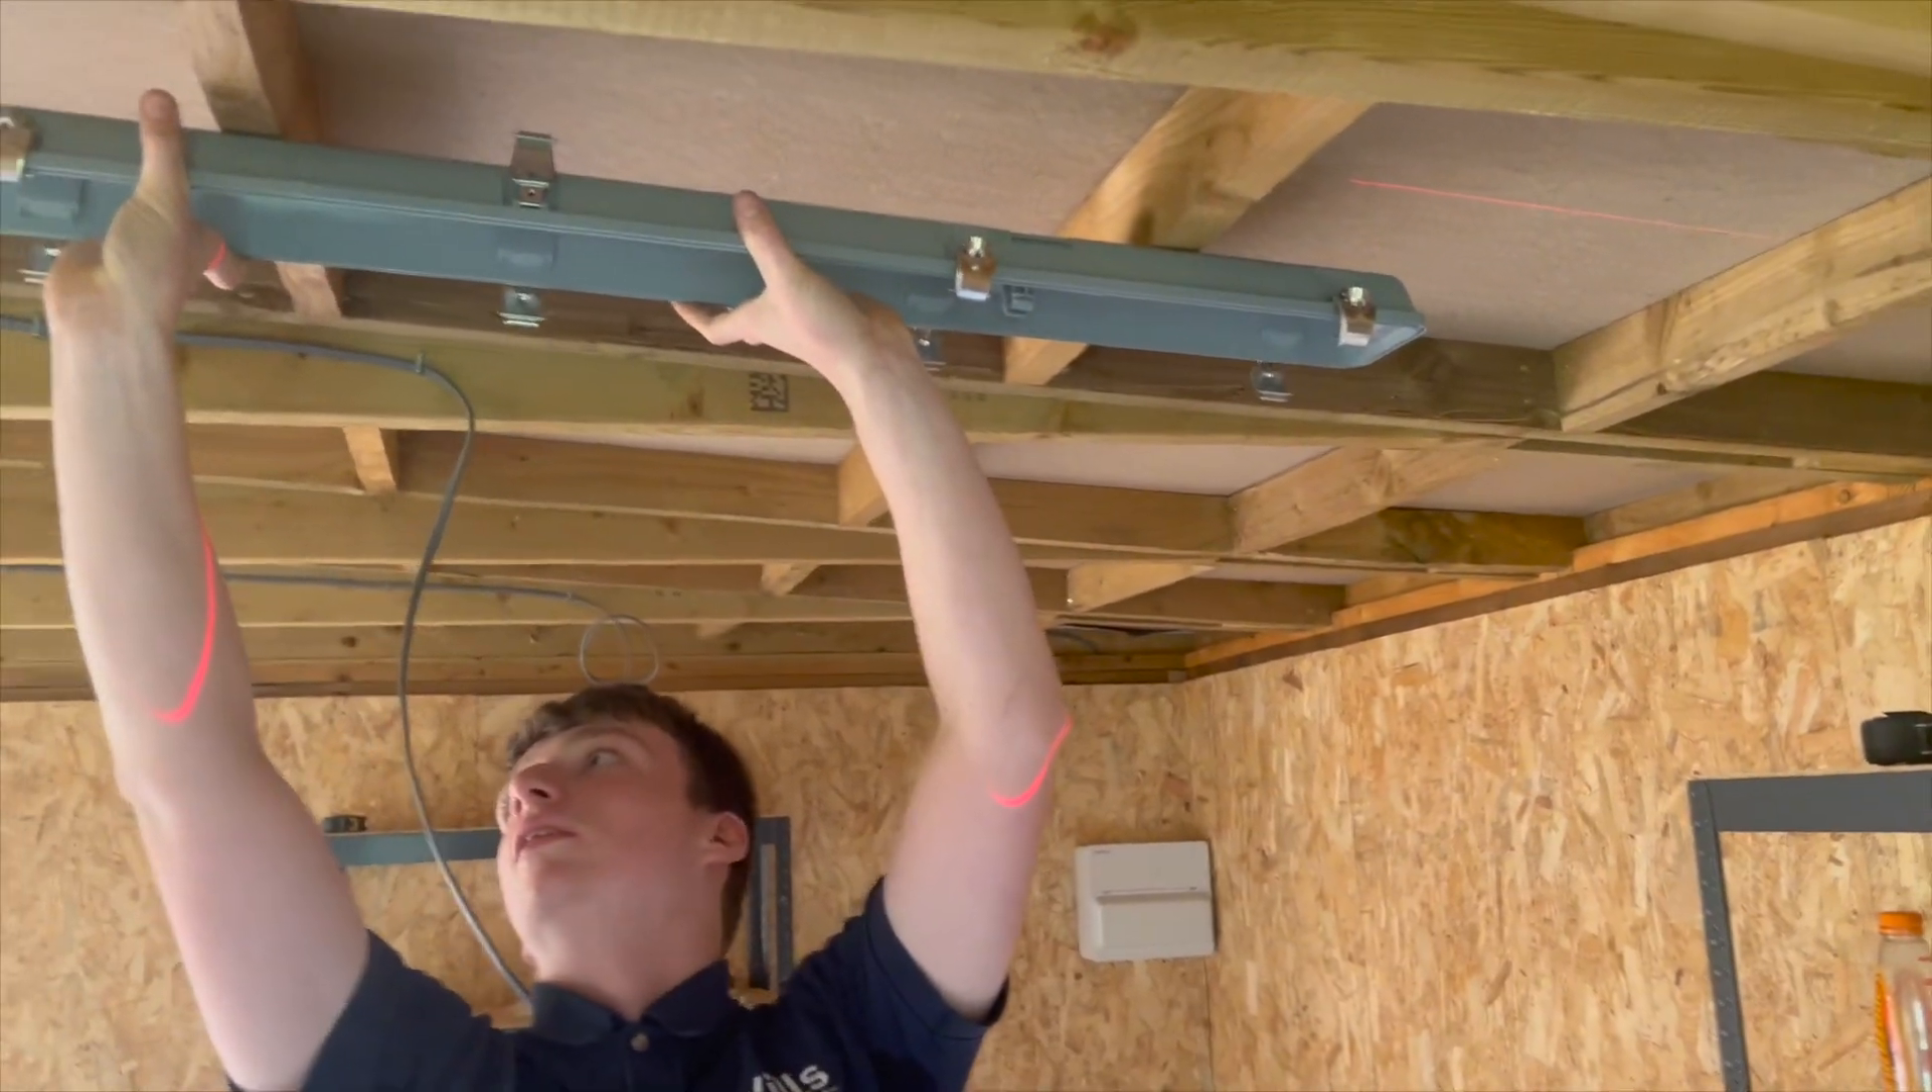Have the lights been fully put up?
No.